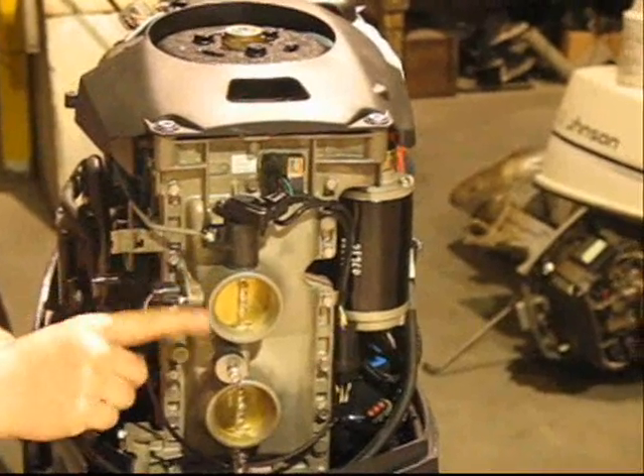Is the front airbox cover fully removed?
Yes.